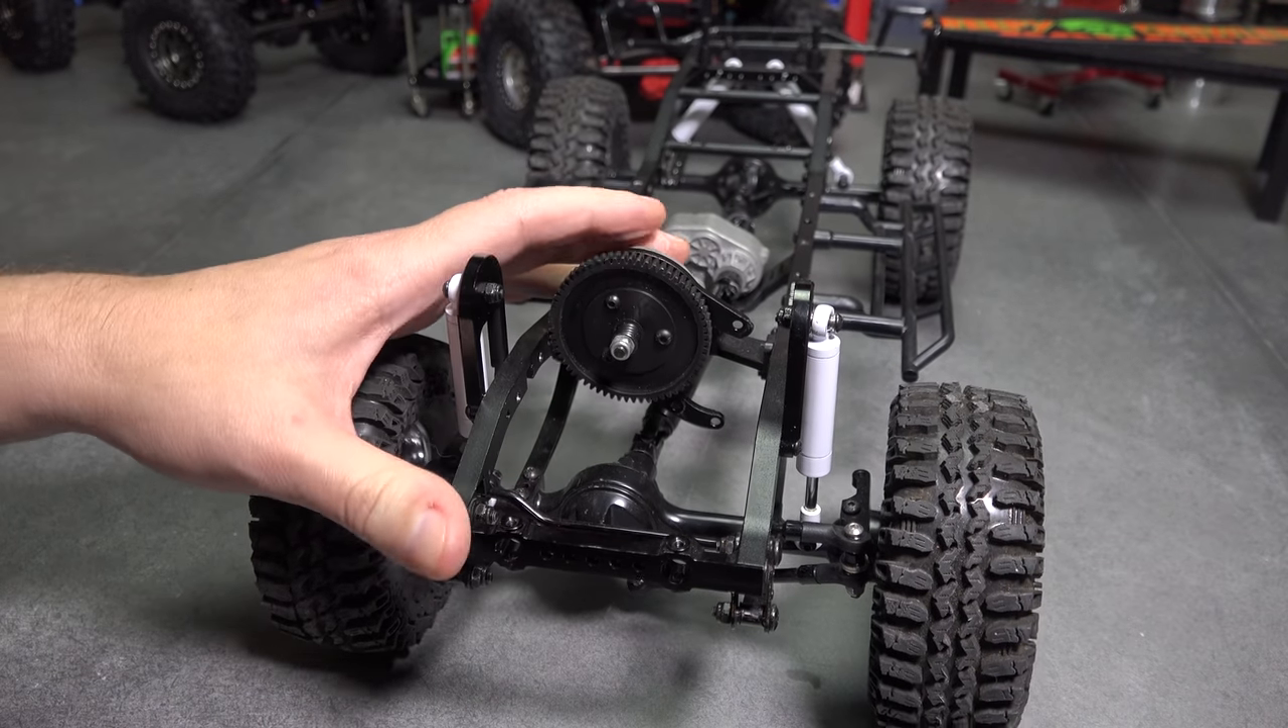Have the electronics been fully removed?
Yes.